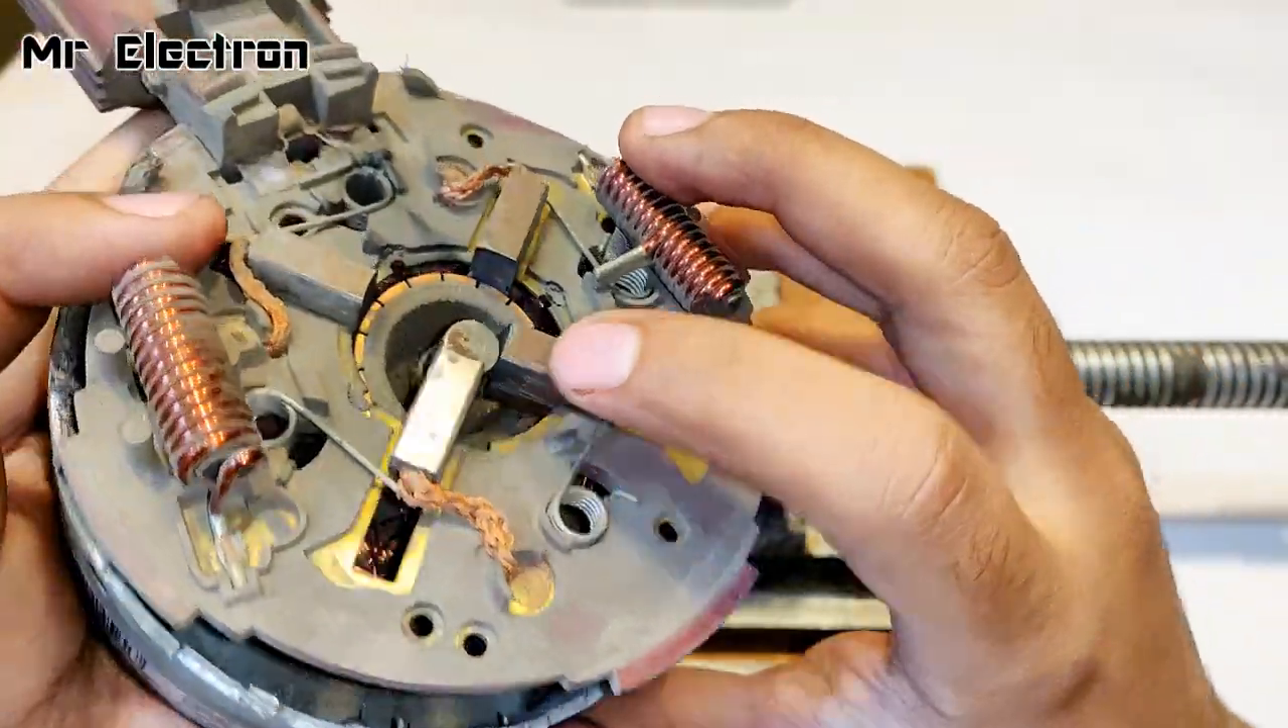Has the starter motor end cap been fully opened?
Yes.